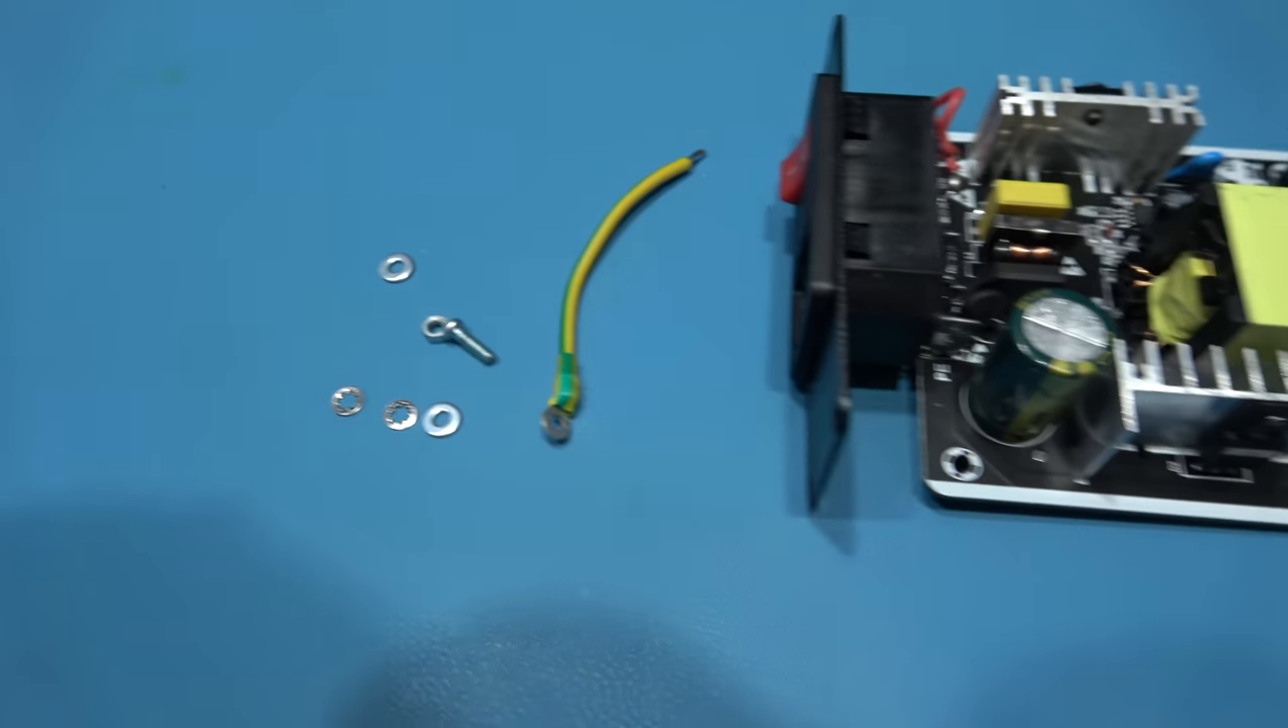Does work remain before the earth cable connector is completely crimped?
No.